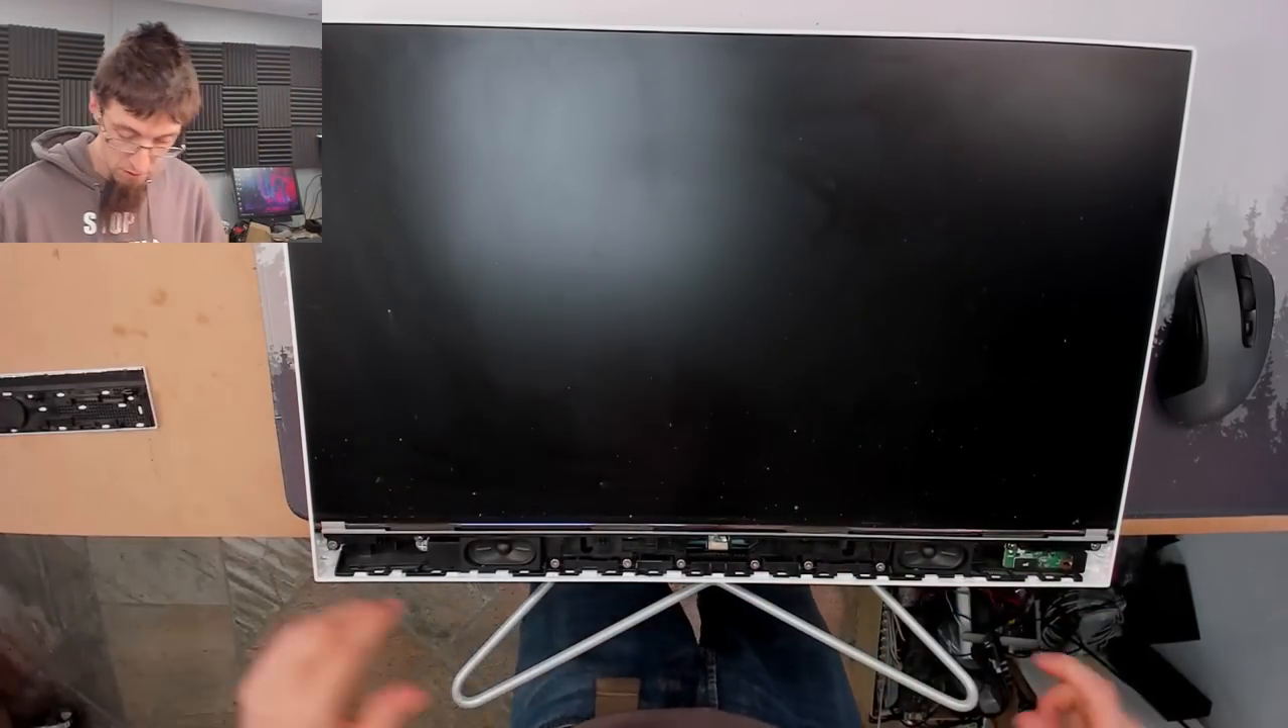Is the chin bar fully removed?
Yes.